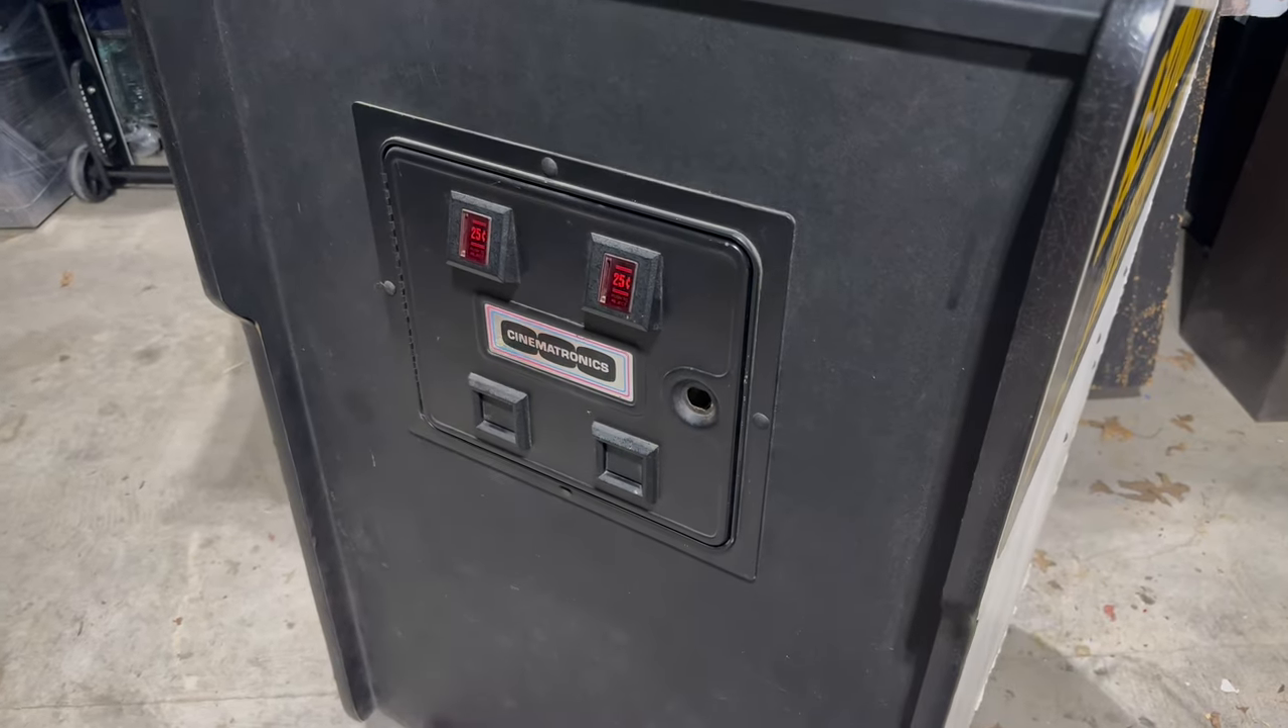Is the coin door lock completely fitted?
No.